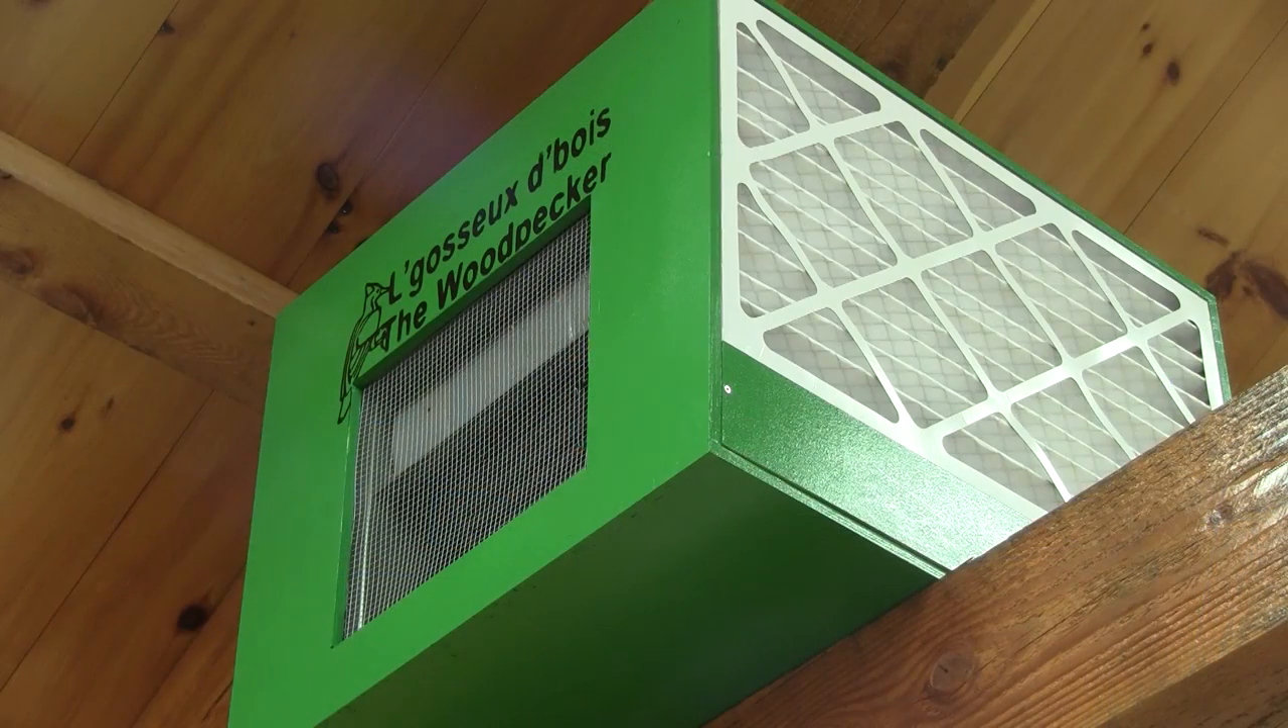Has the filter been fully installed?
Yes.